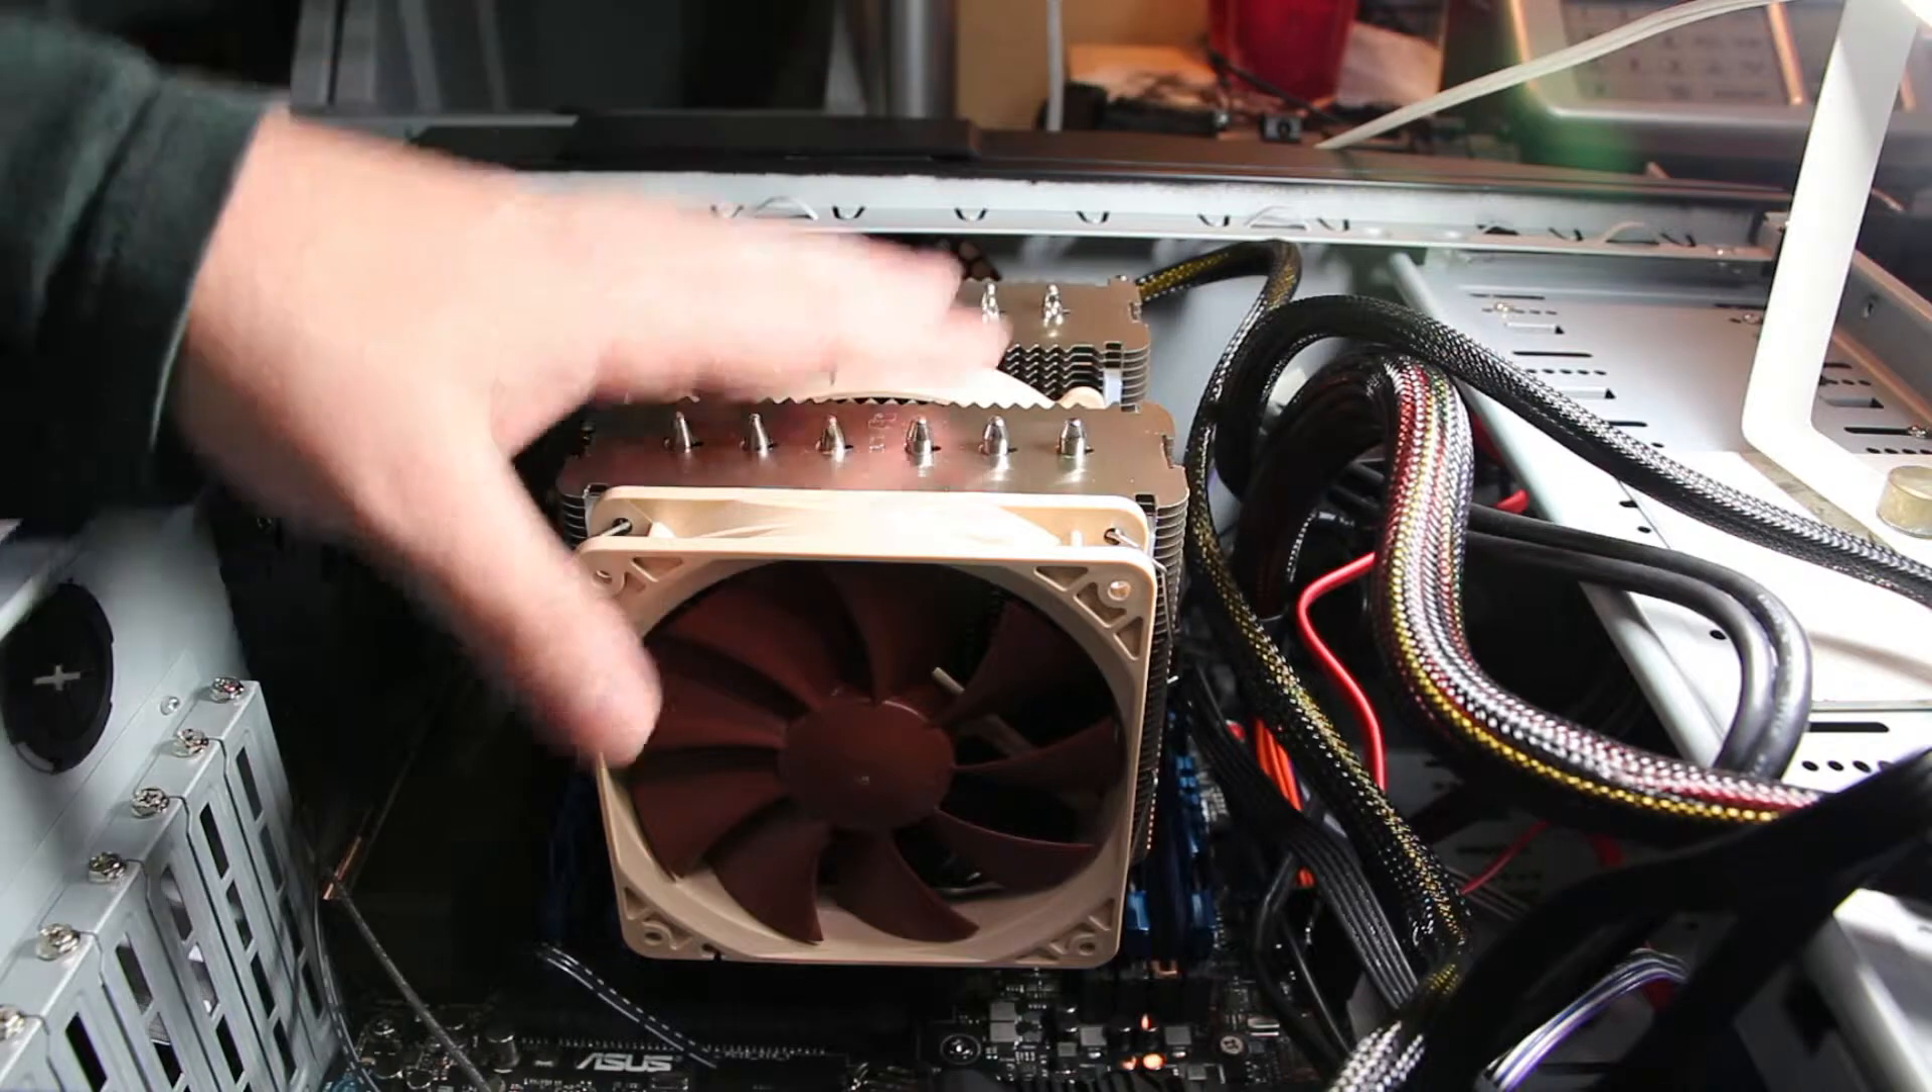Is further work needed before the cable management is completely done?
Yes.